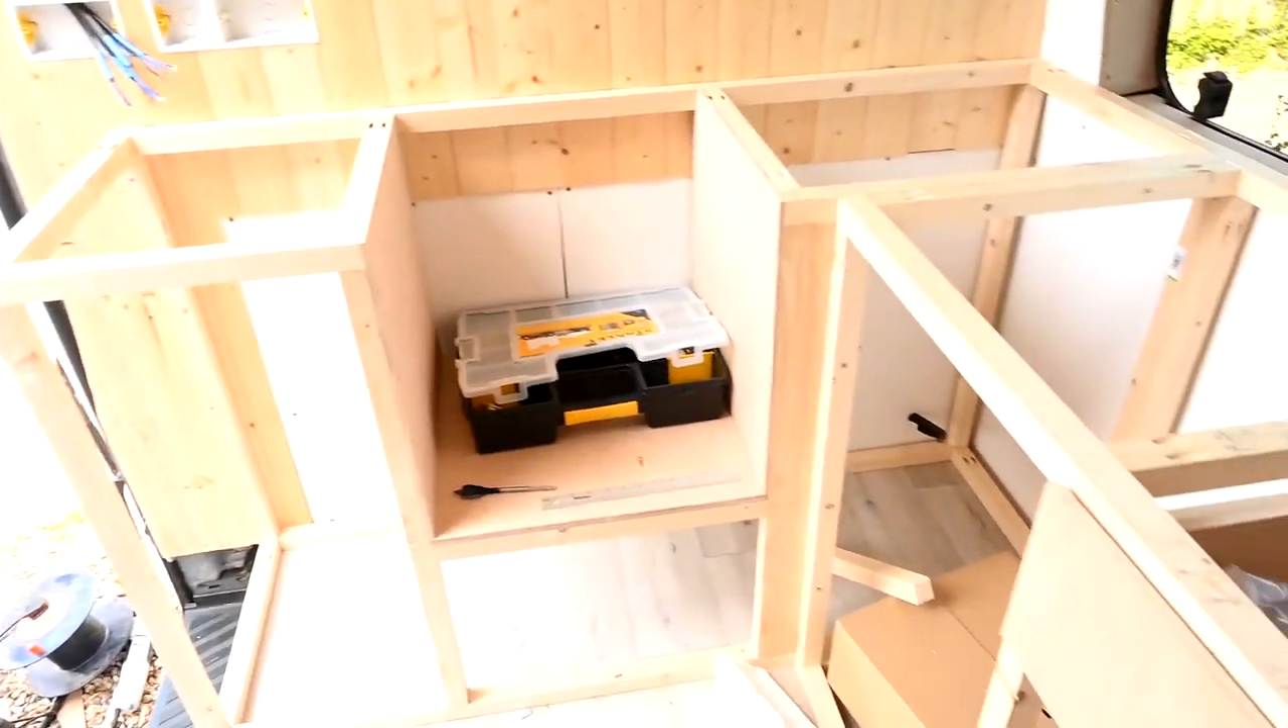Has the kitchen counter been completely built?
No.